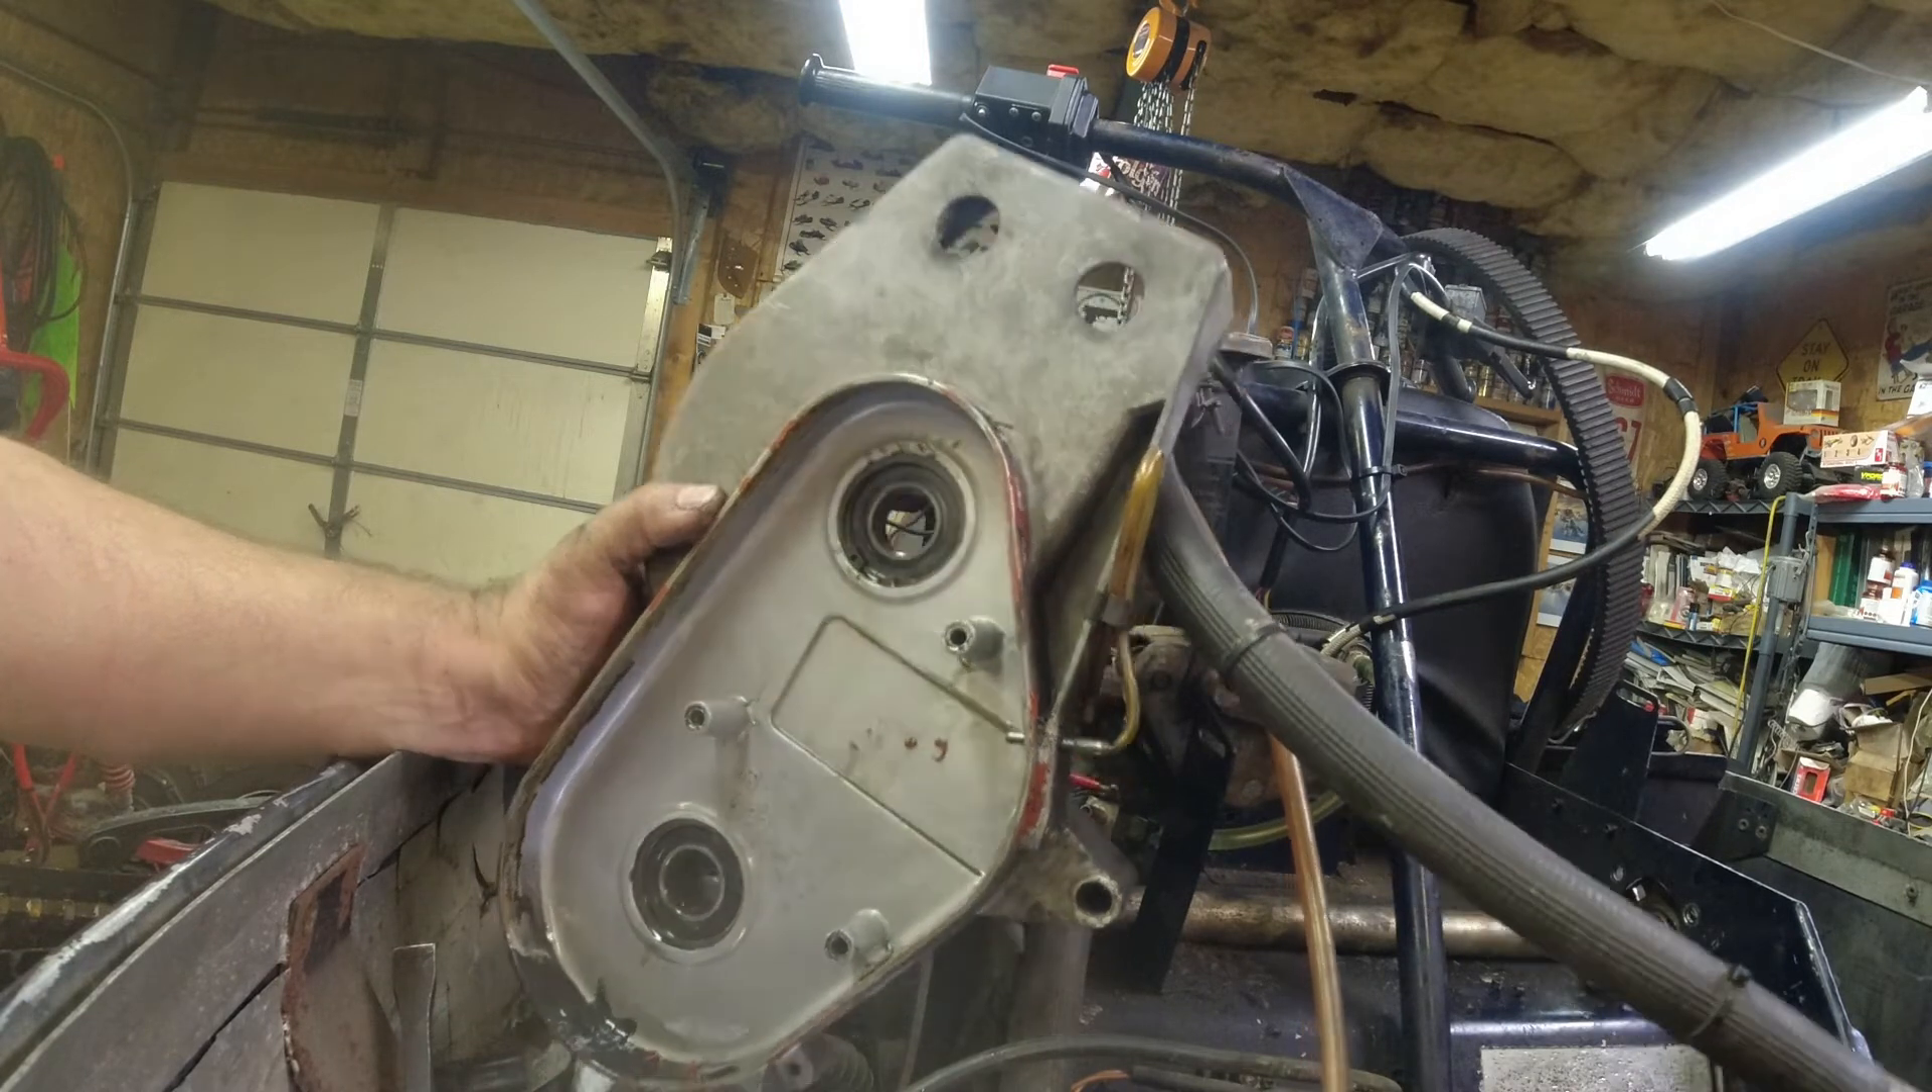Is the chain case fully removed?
Yes.